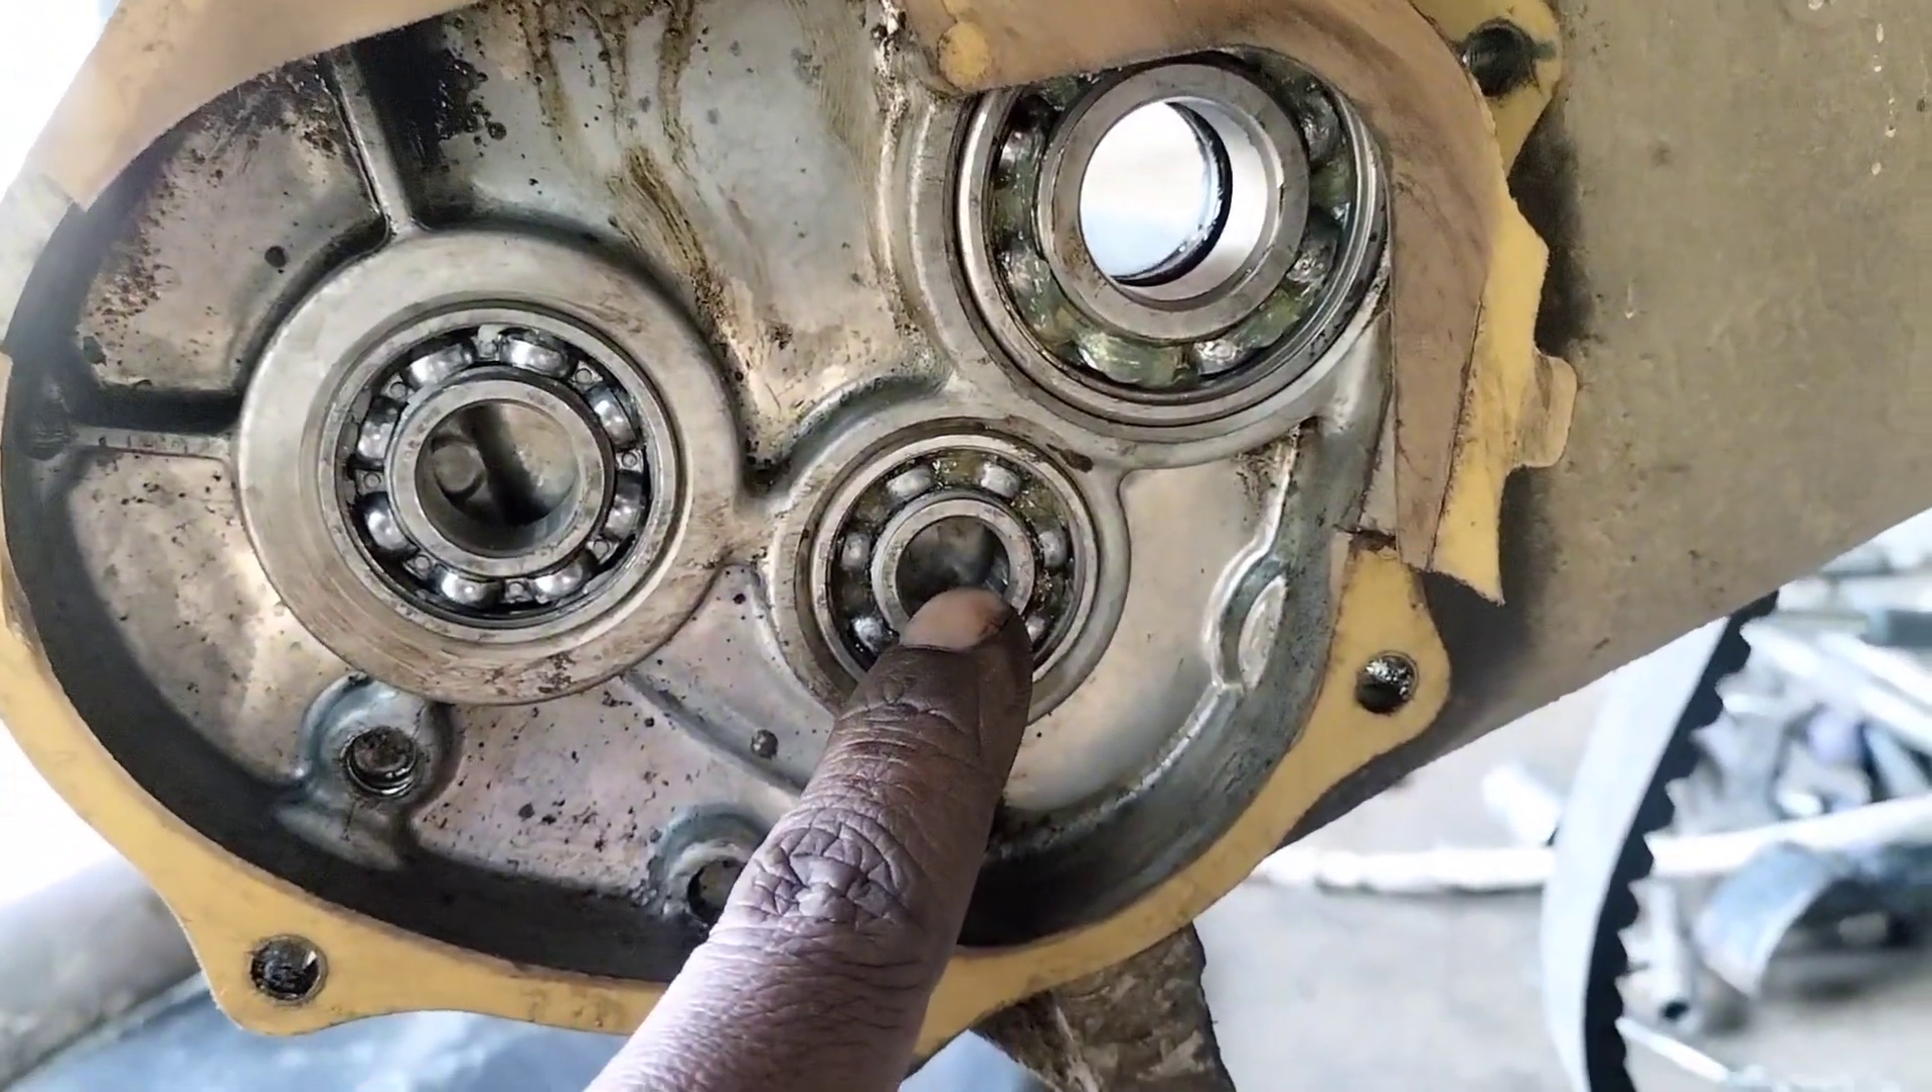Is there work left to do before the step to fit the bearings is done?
No.